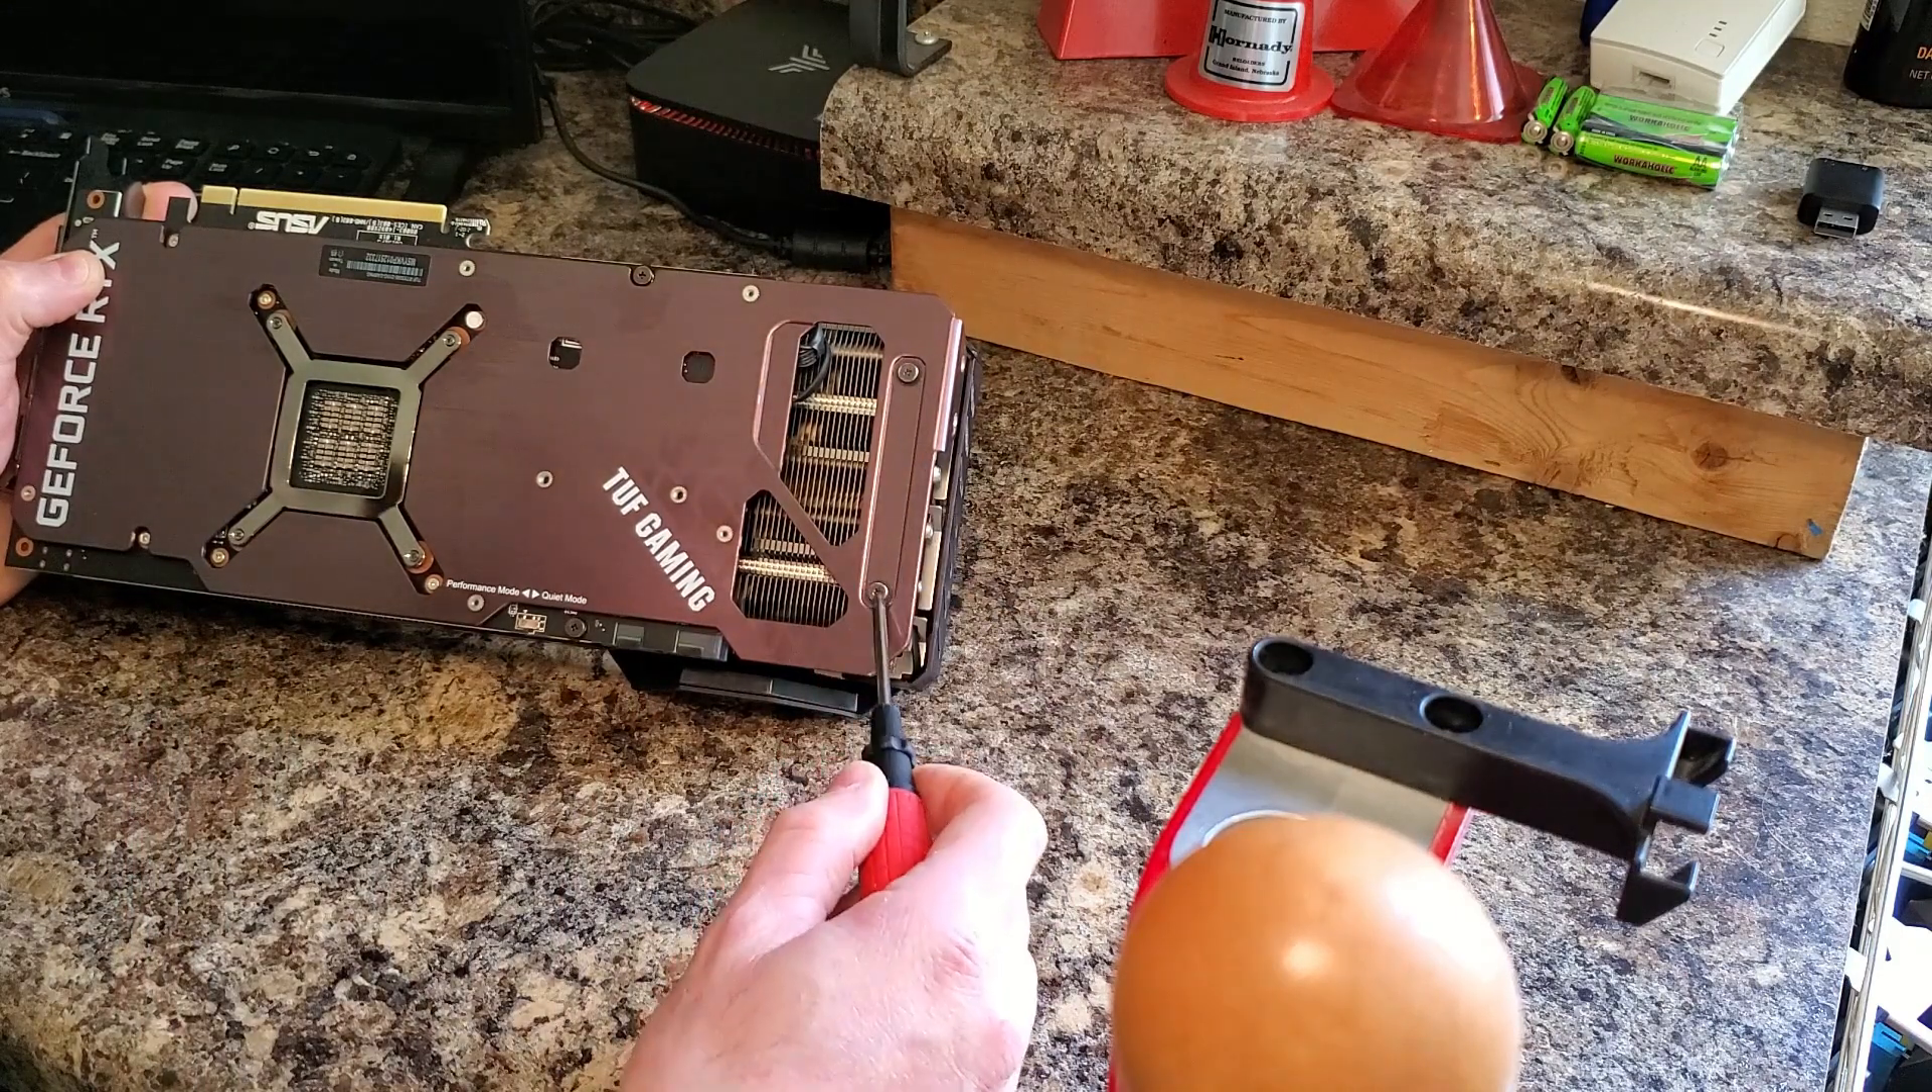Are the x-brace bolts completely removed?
No.